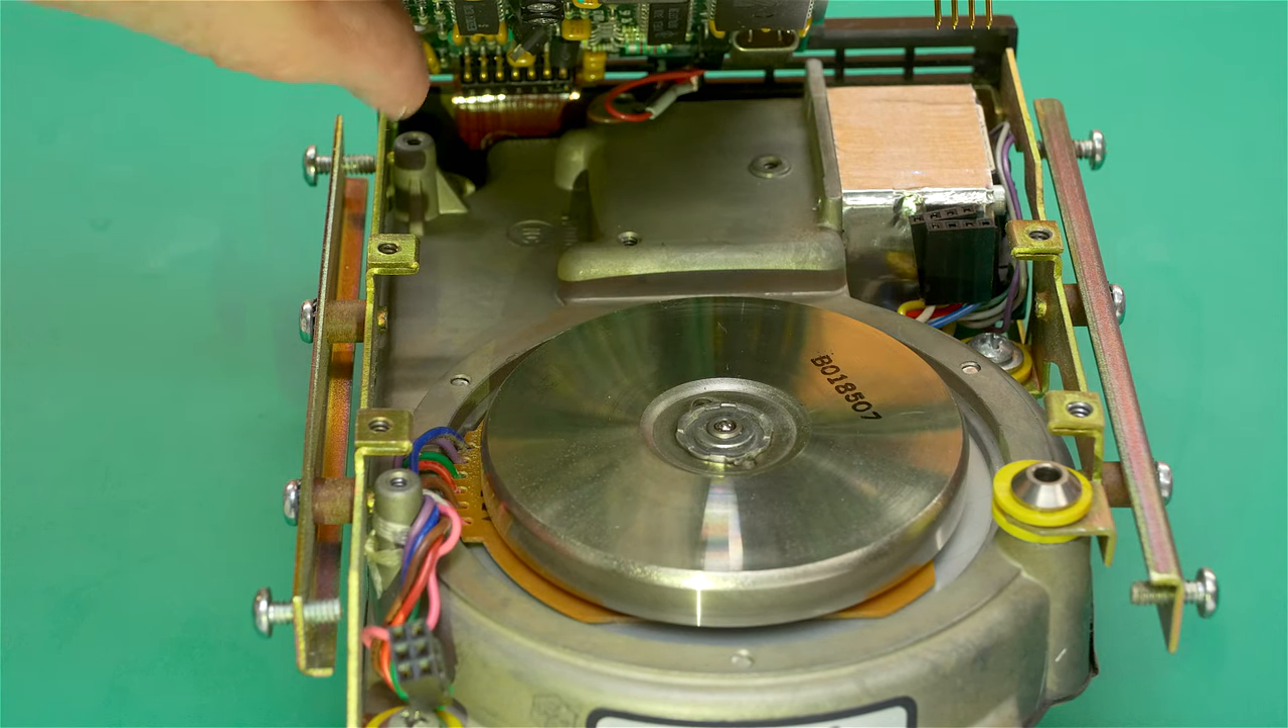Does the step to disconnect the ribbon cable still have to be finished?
Yes.